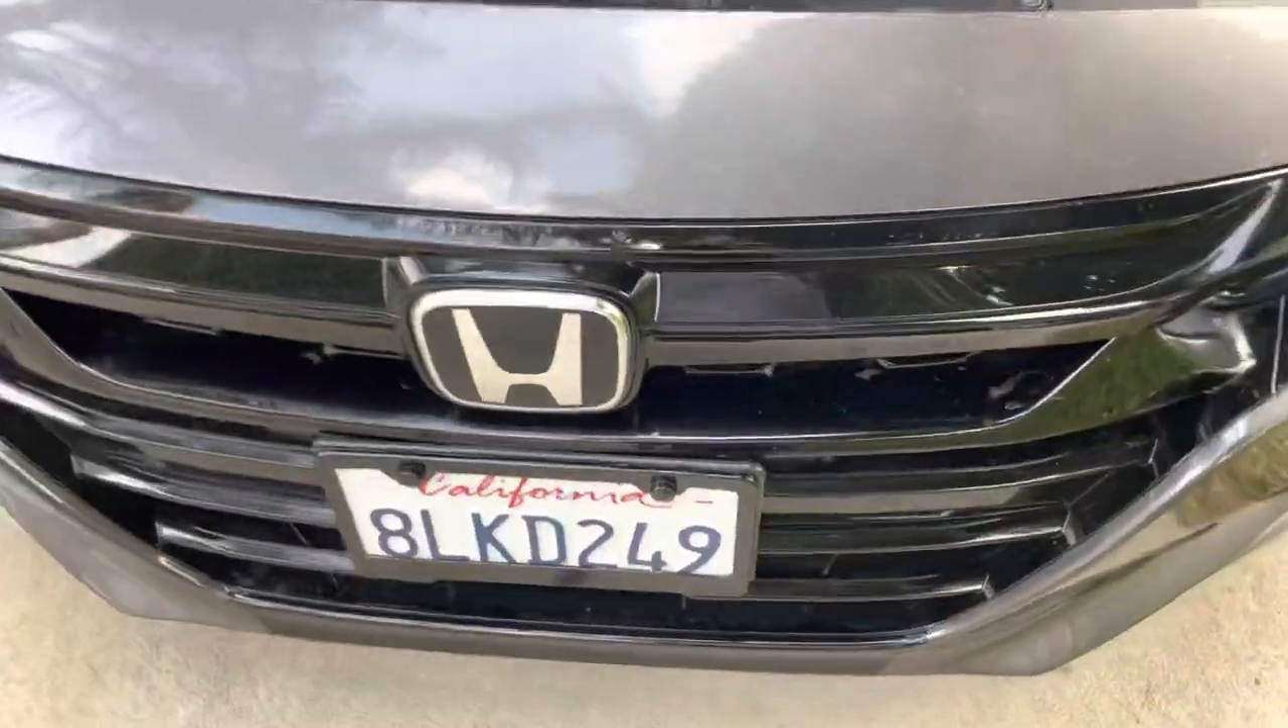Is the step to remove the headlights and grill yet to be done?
Yes.